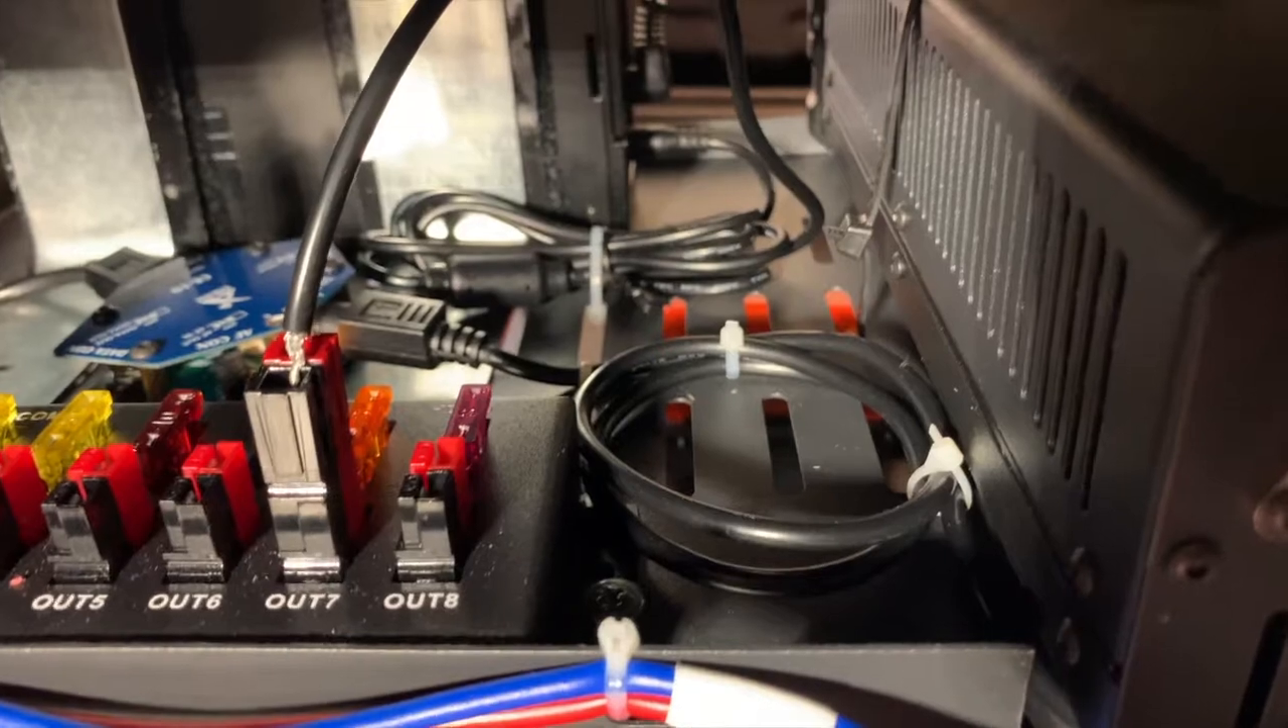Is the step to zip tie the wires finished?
Yes.